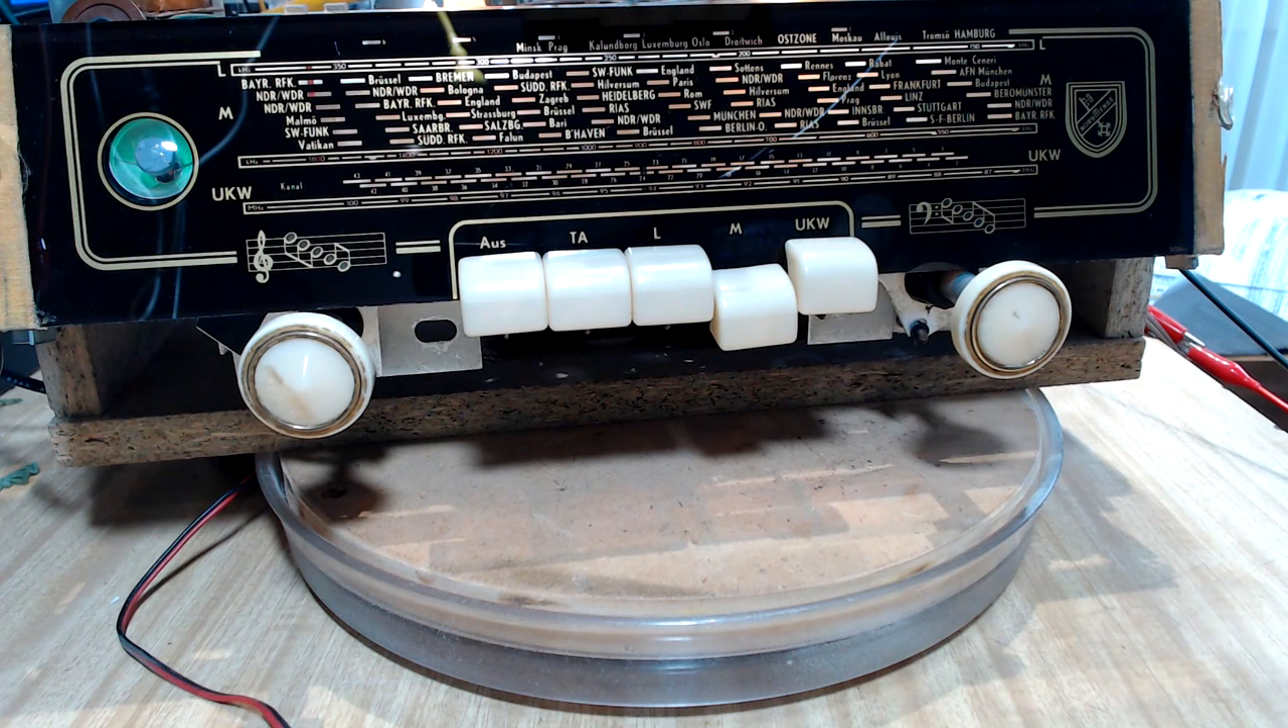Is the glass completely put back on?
Yes.